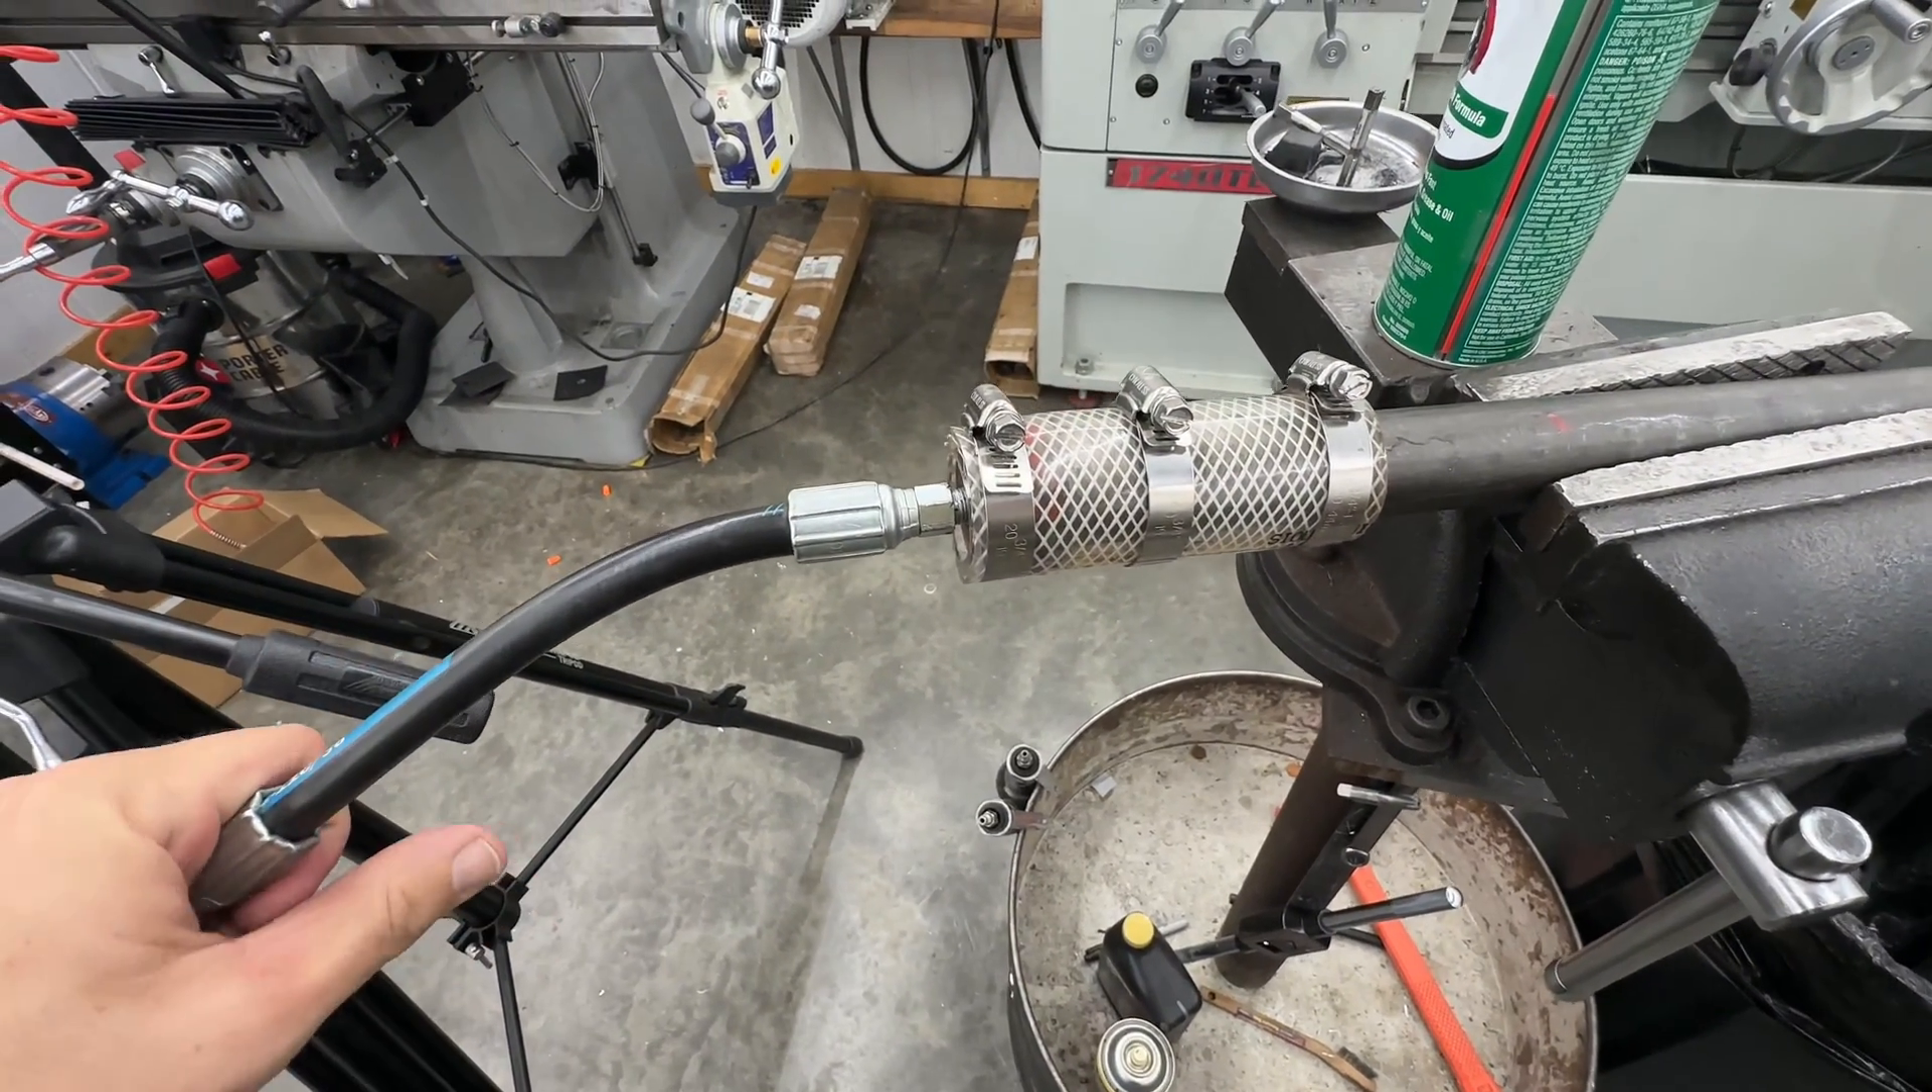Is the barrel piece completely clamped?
Yes.